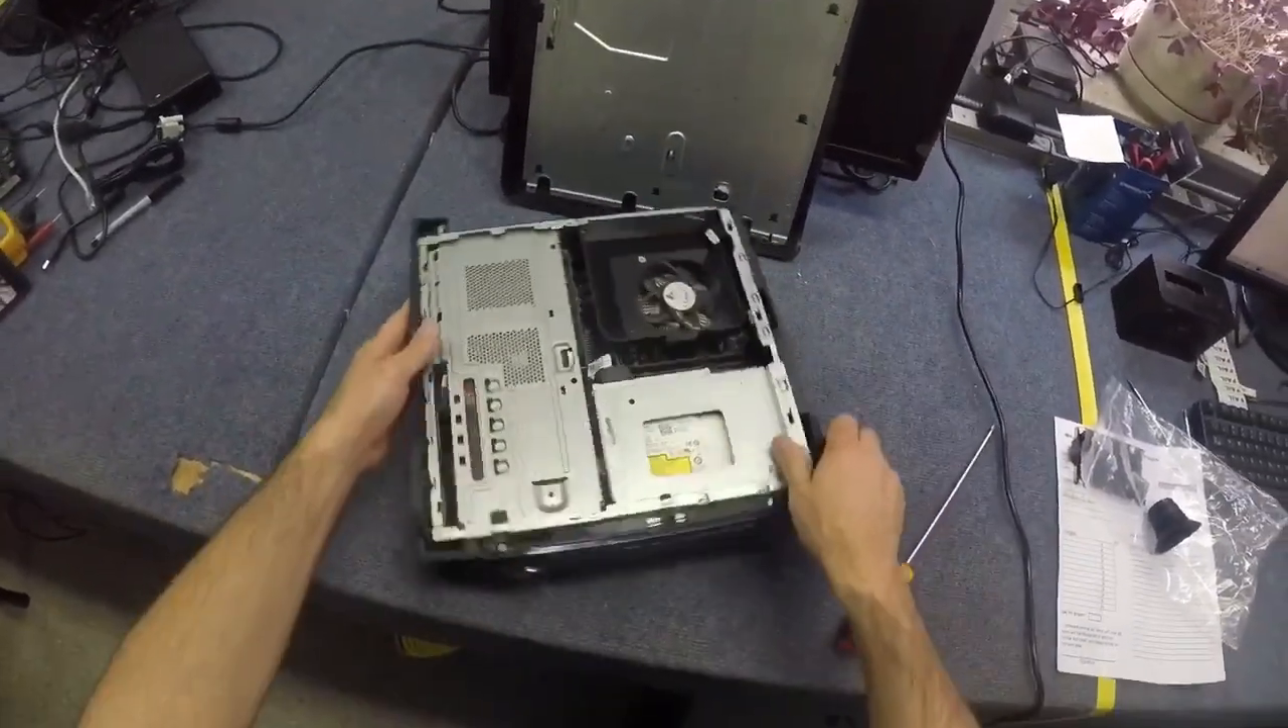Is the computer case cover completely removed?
Yes.